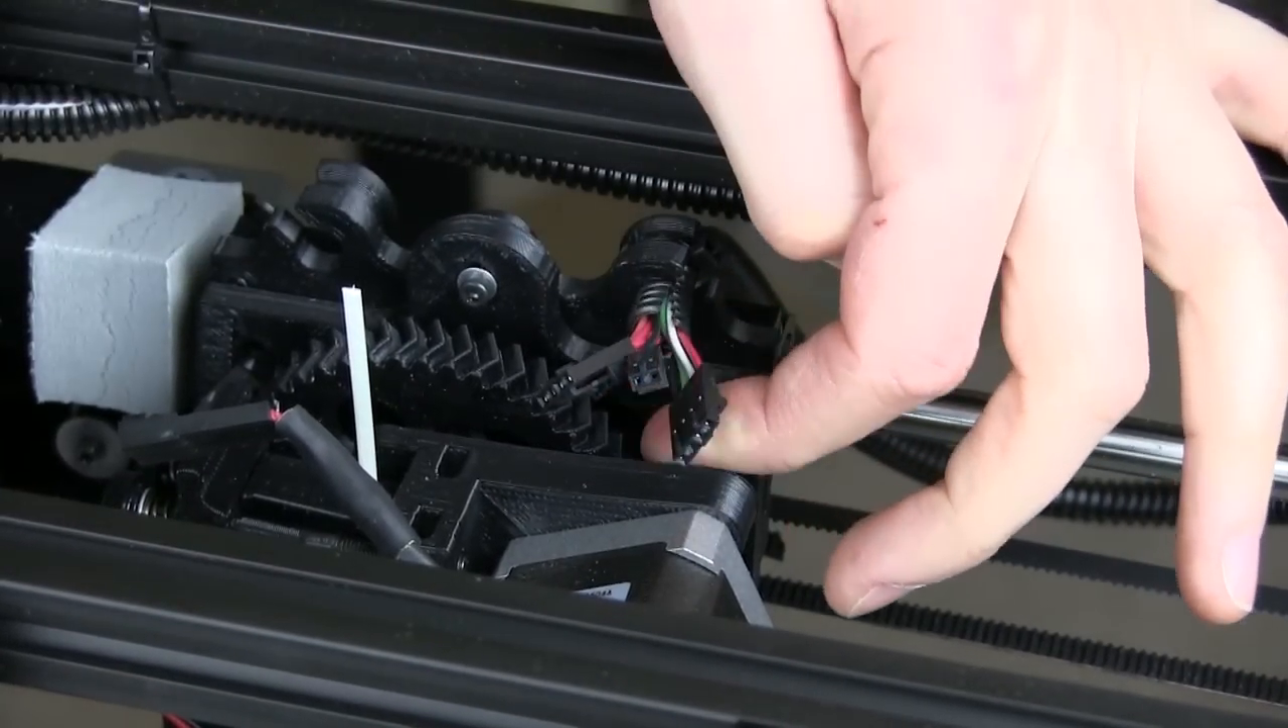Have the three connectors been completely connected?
No.